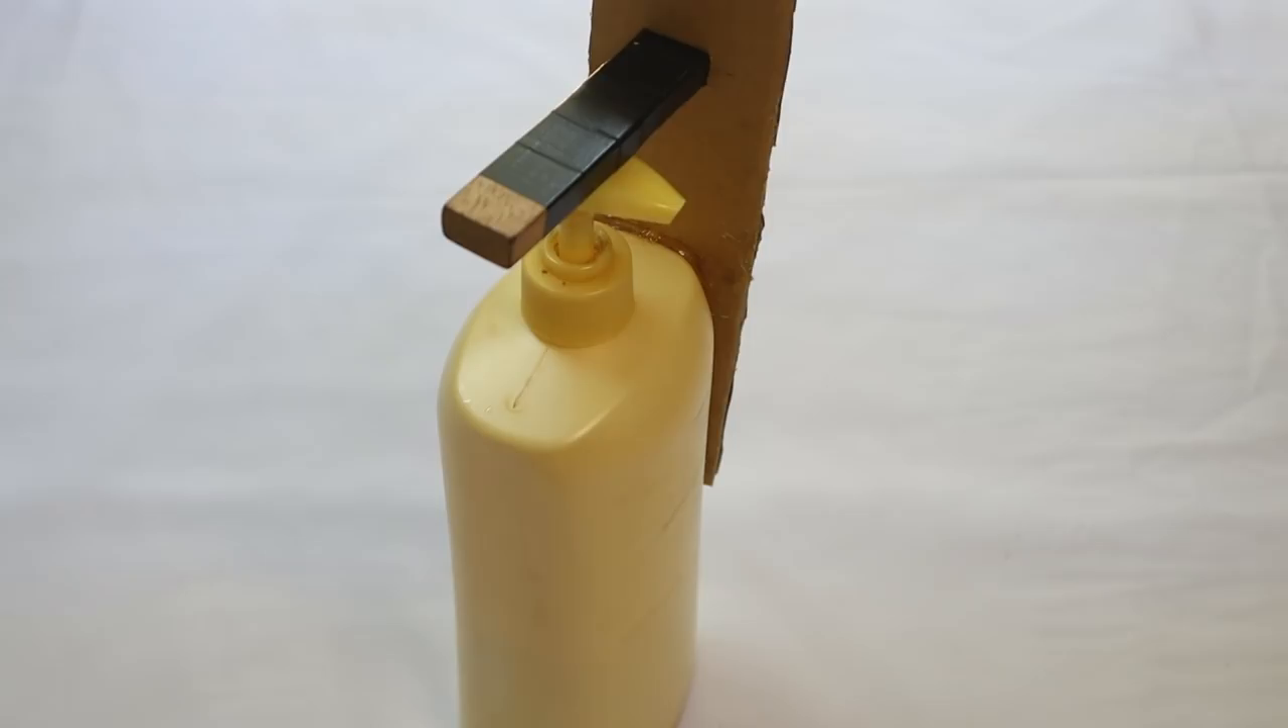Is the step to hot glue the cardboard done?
Yes.